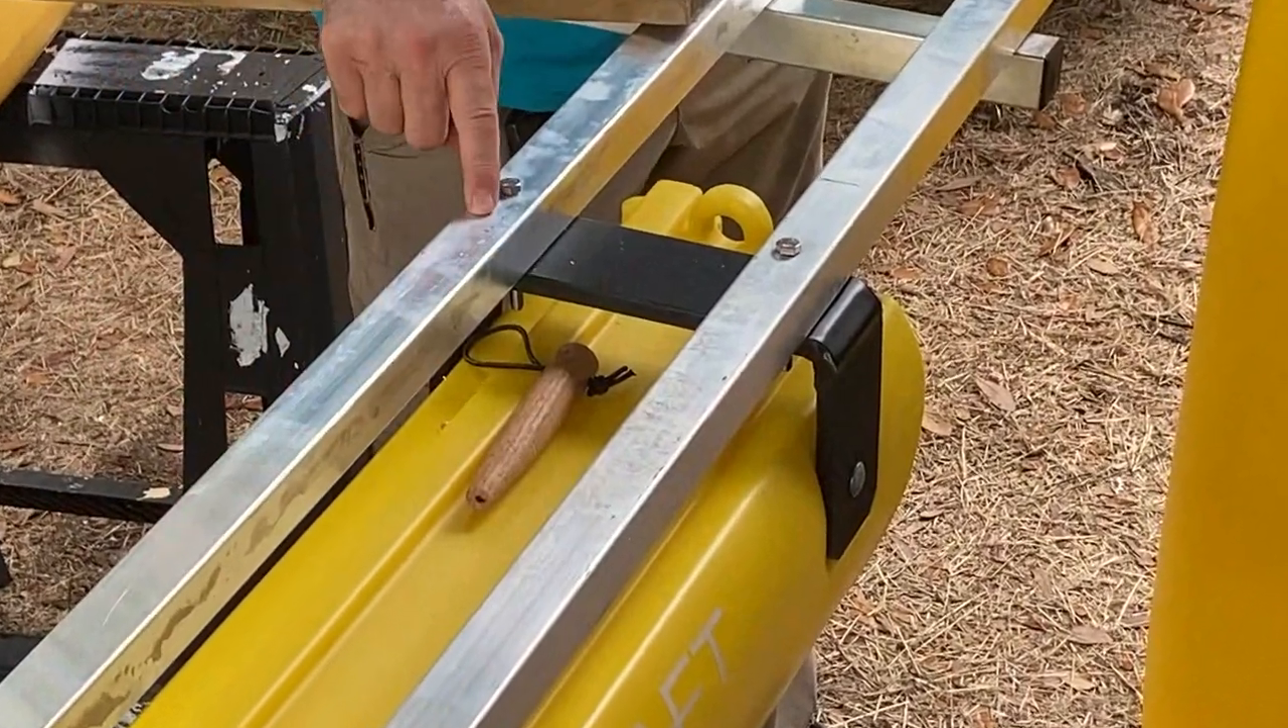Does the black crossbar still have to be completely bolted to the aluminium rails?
No.